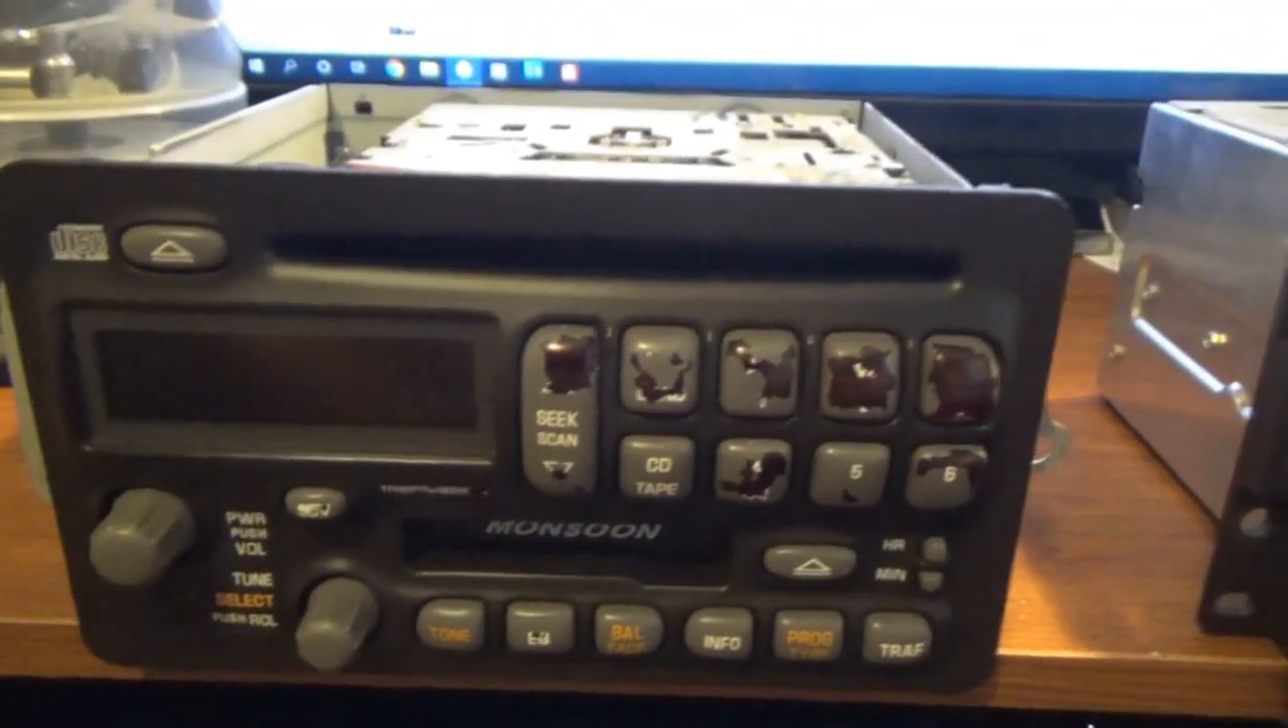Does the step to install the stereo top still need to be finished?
Yes.